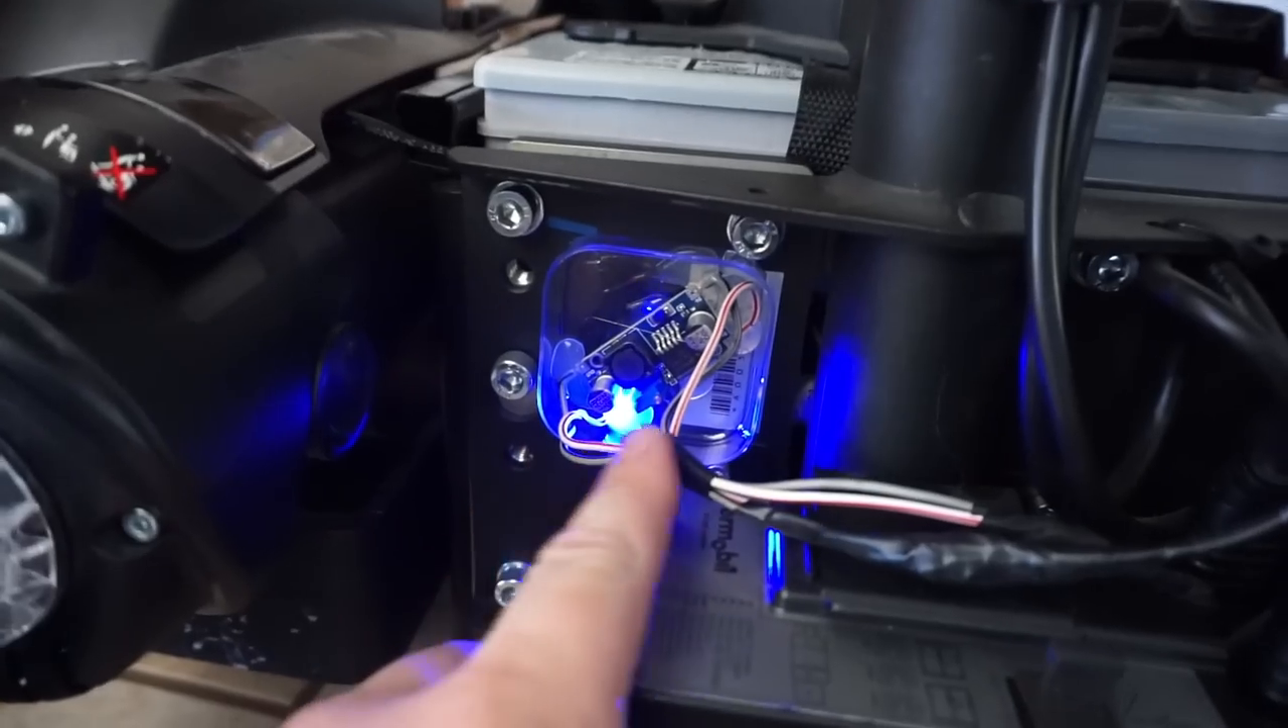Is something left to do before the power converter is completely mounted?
No.